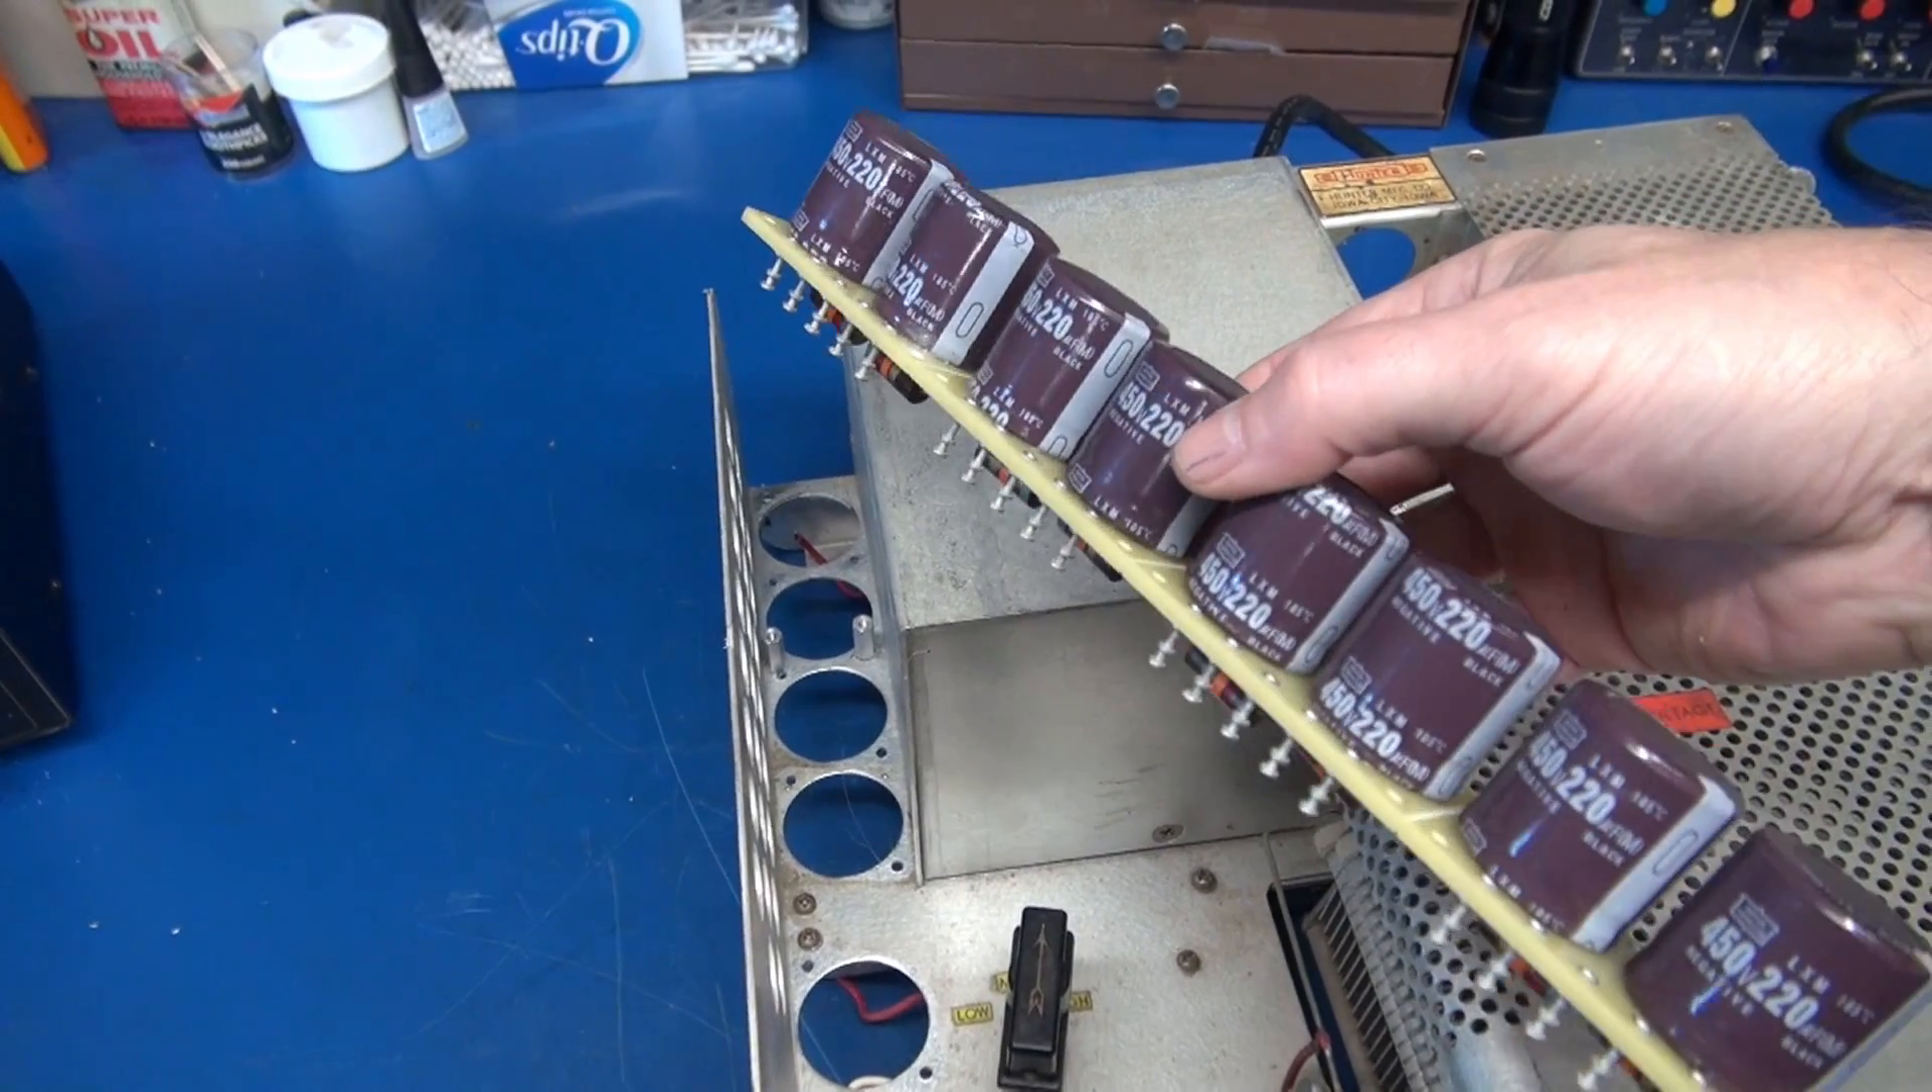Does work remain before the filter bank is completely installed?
Yes.